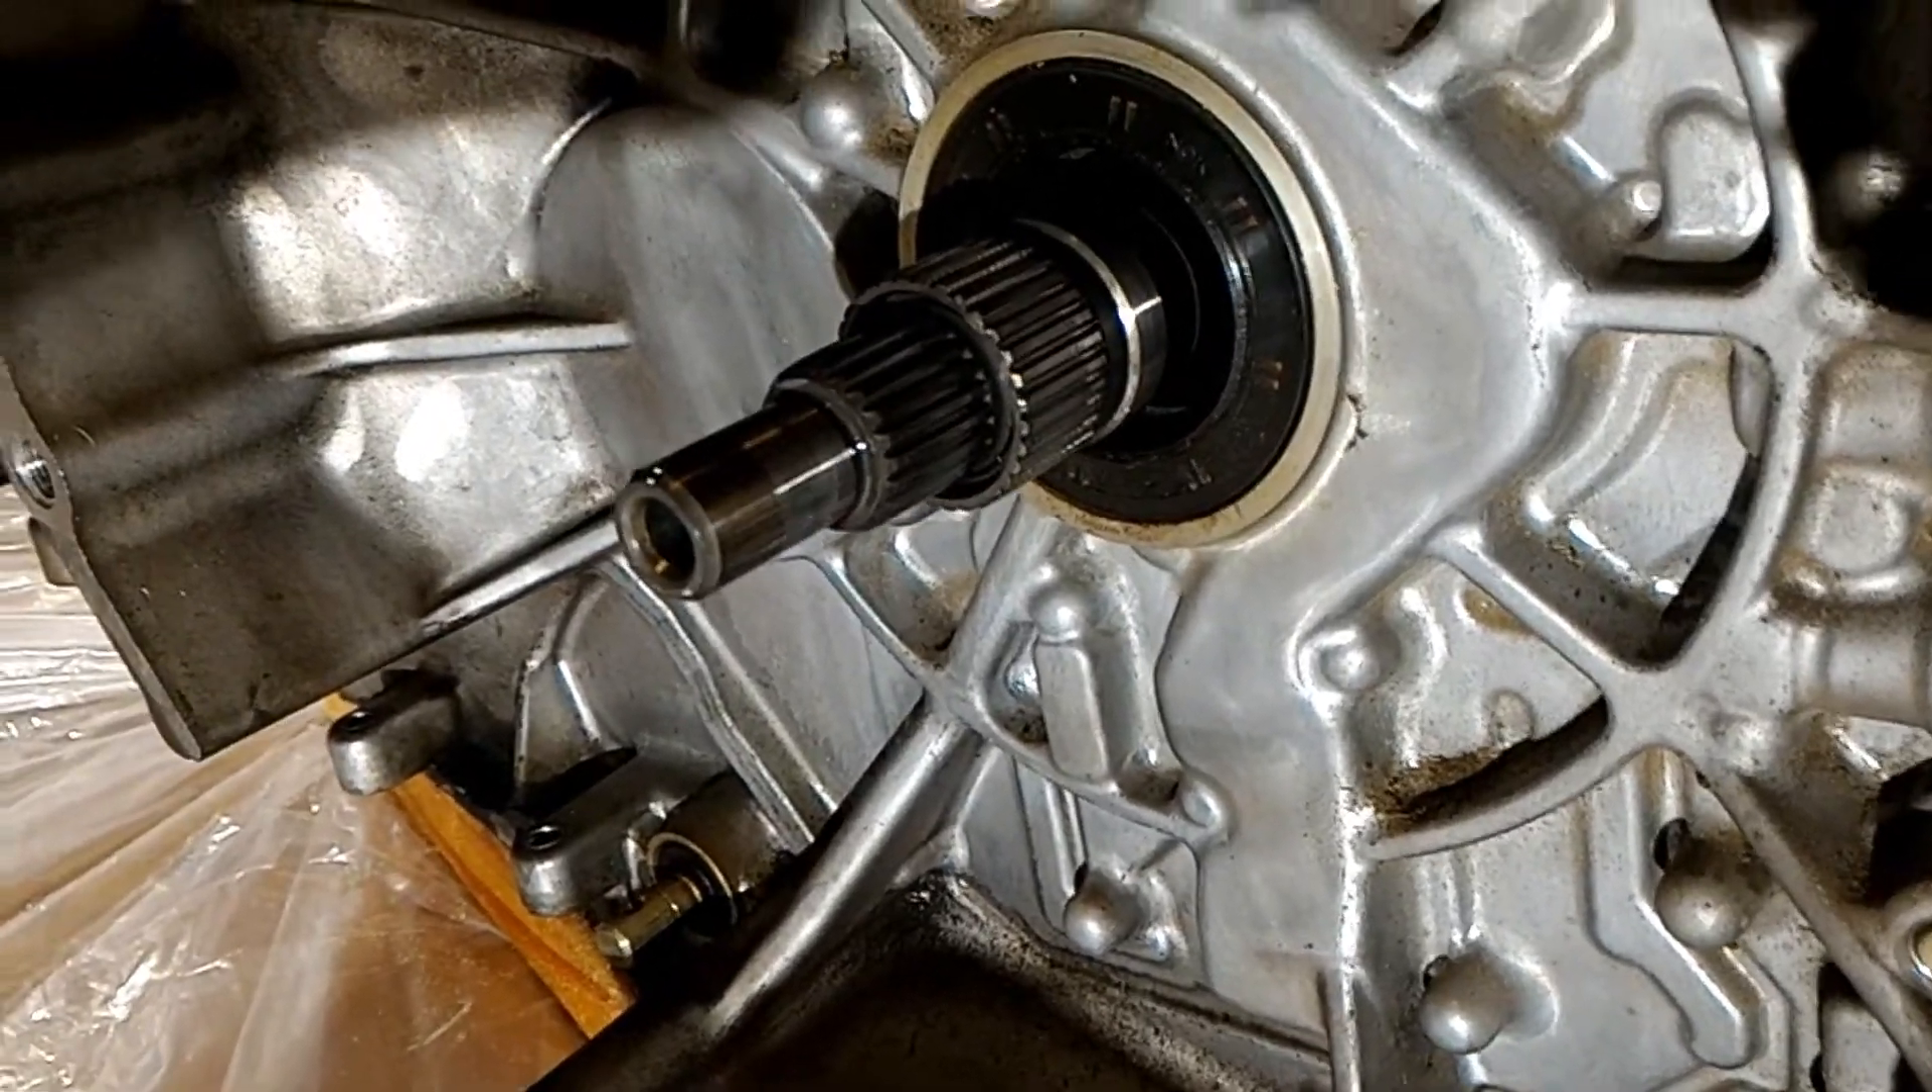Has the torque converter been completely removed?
Yes.